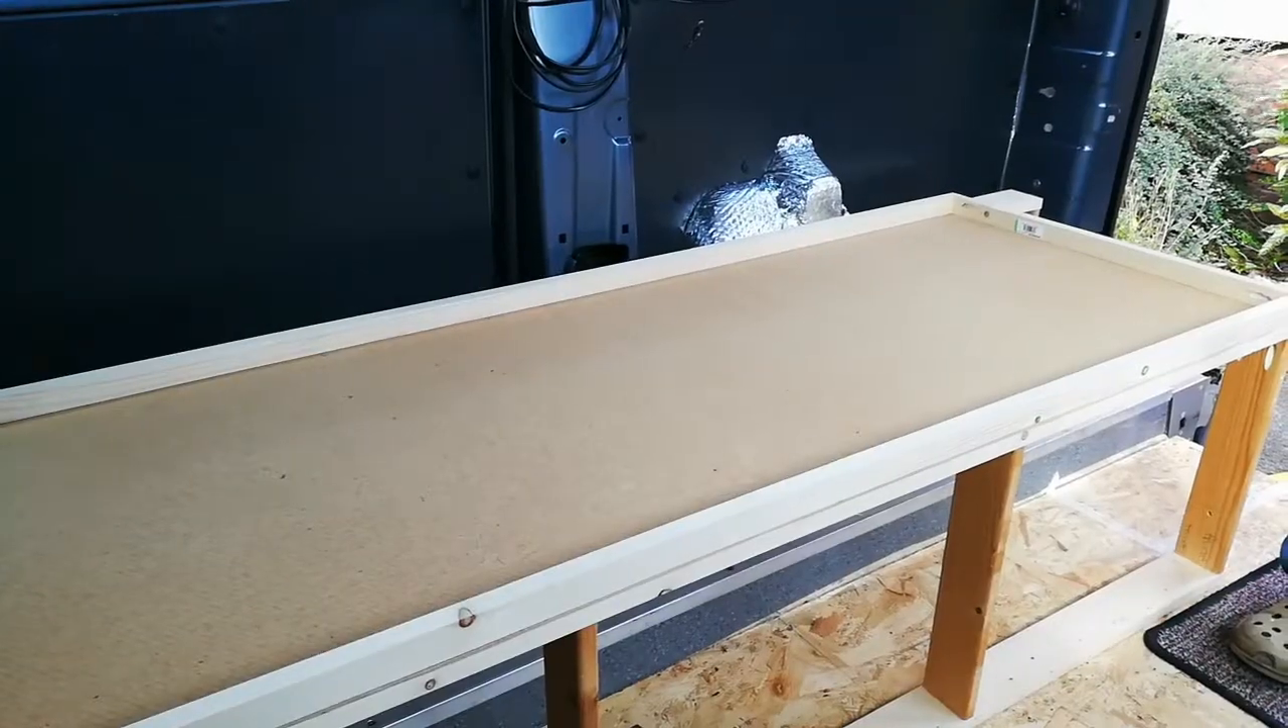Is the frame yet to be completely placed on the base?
No.